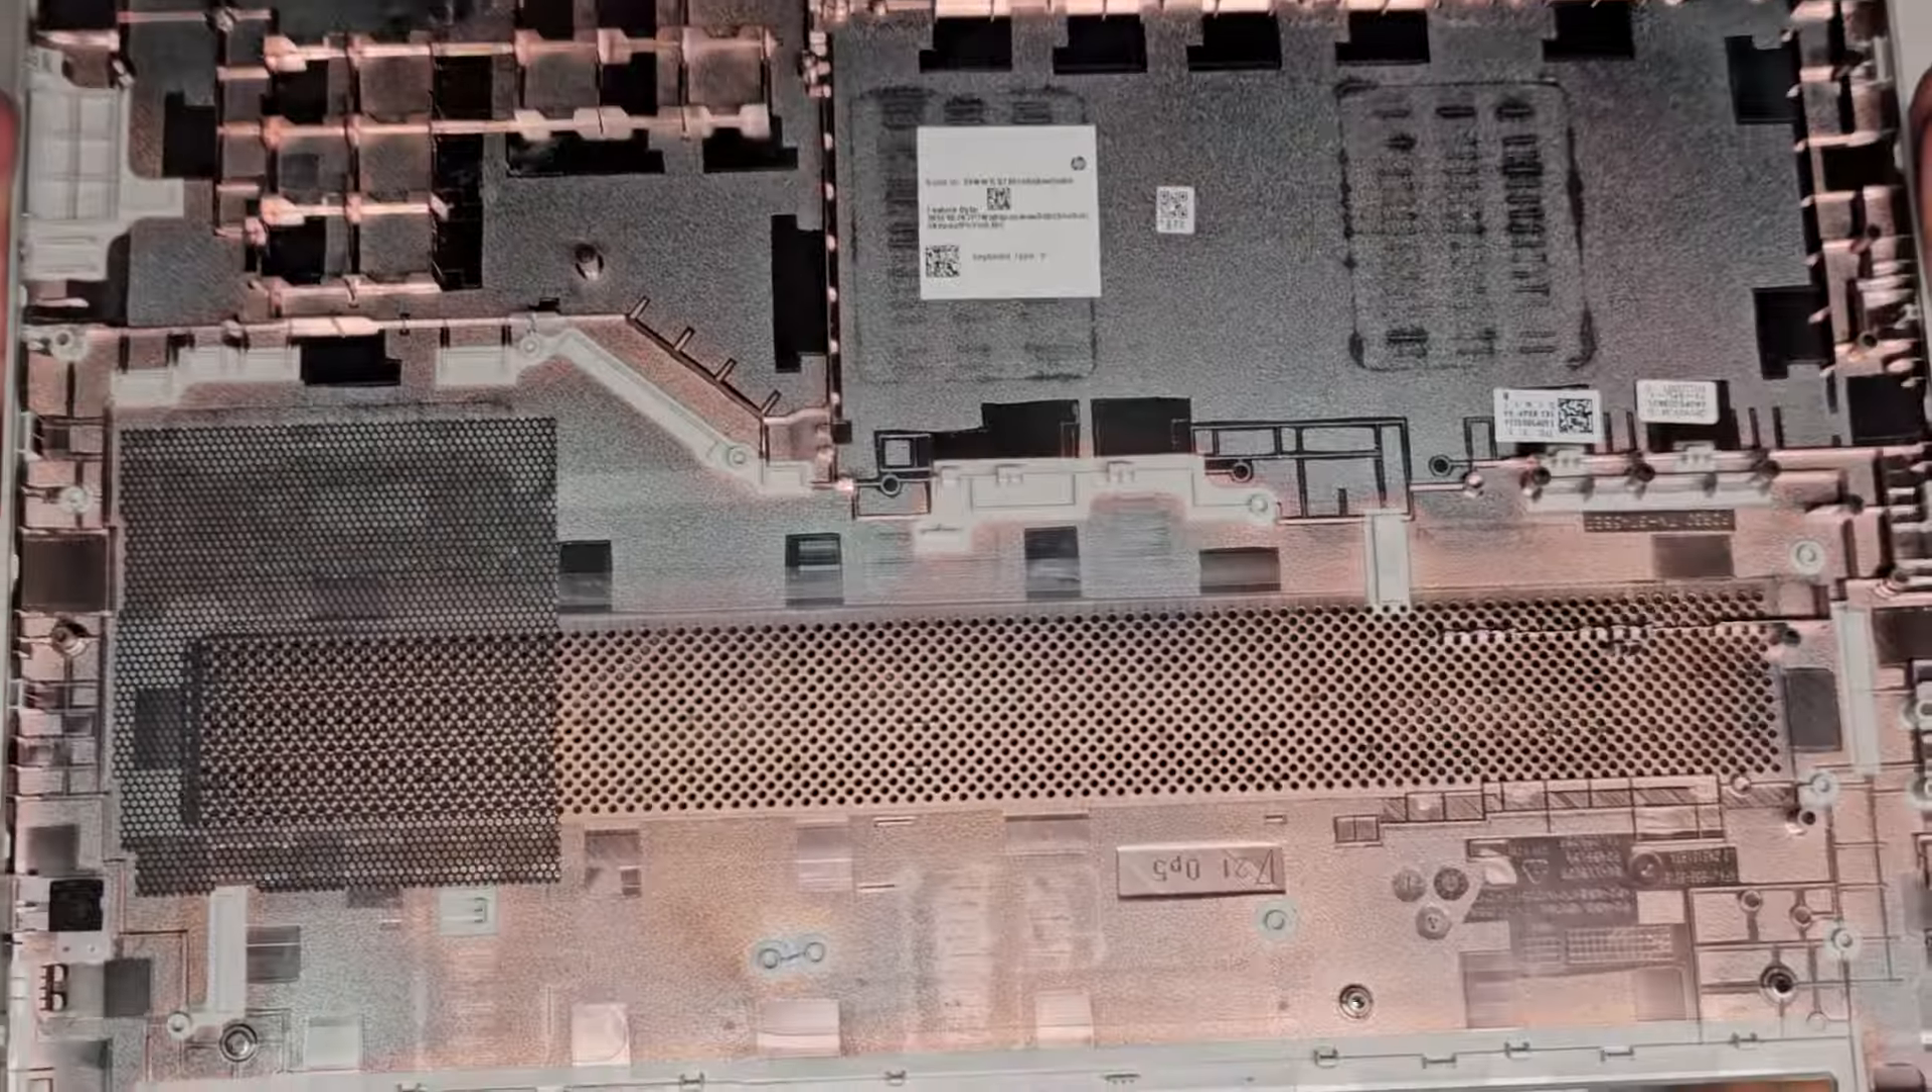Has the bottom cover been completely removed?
Yes.